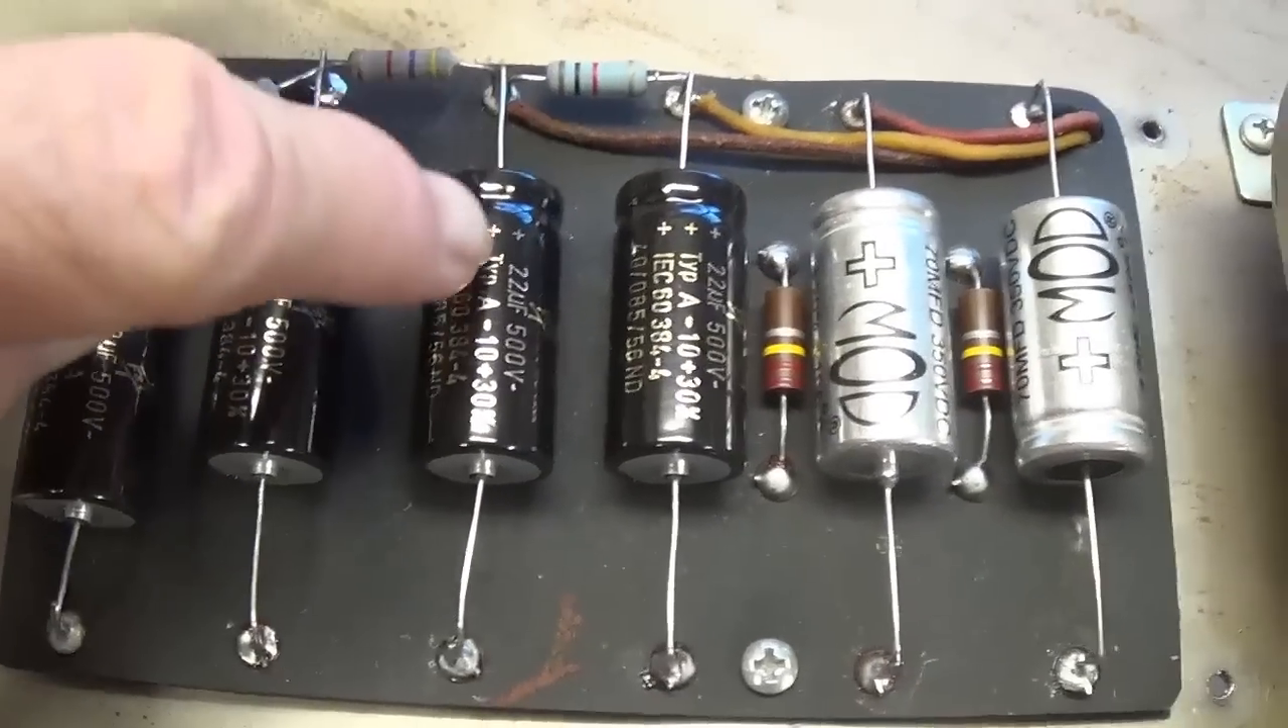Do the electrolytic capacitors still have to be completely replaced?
No.